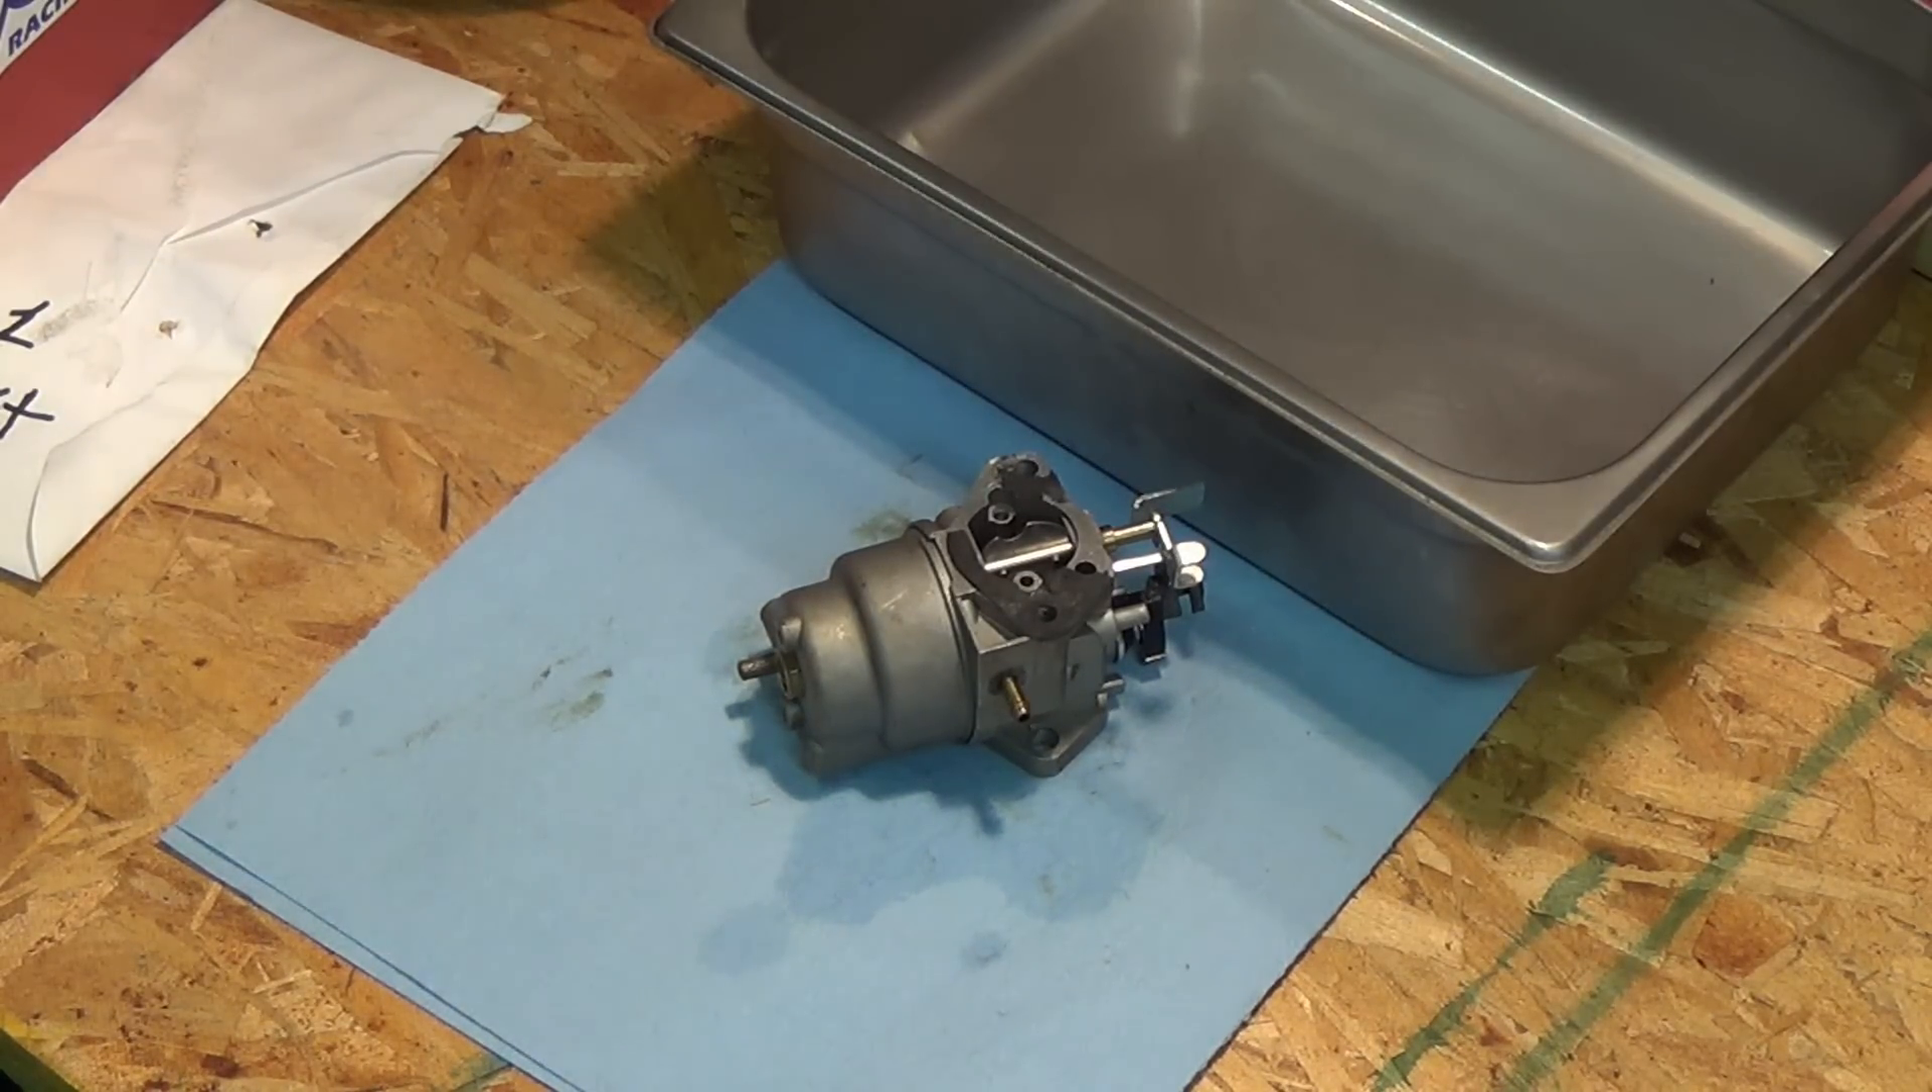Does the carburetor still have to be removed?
No.